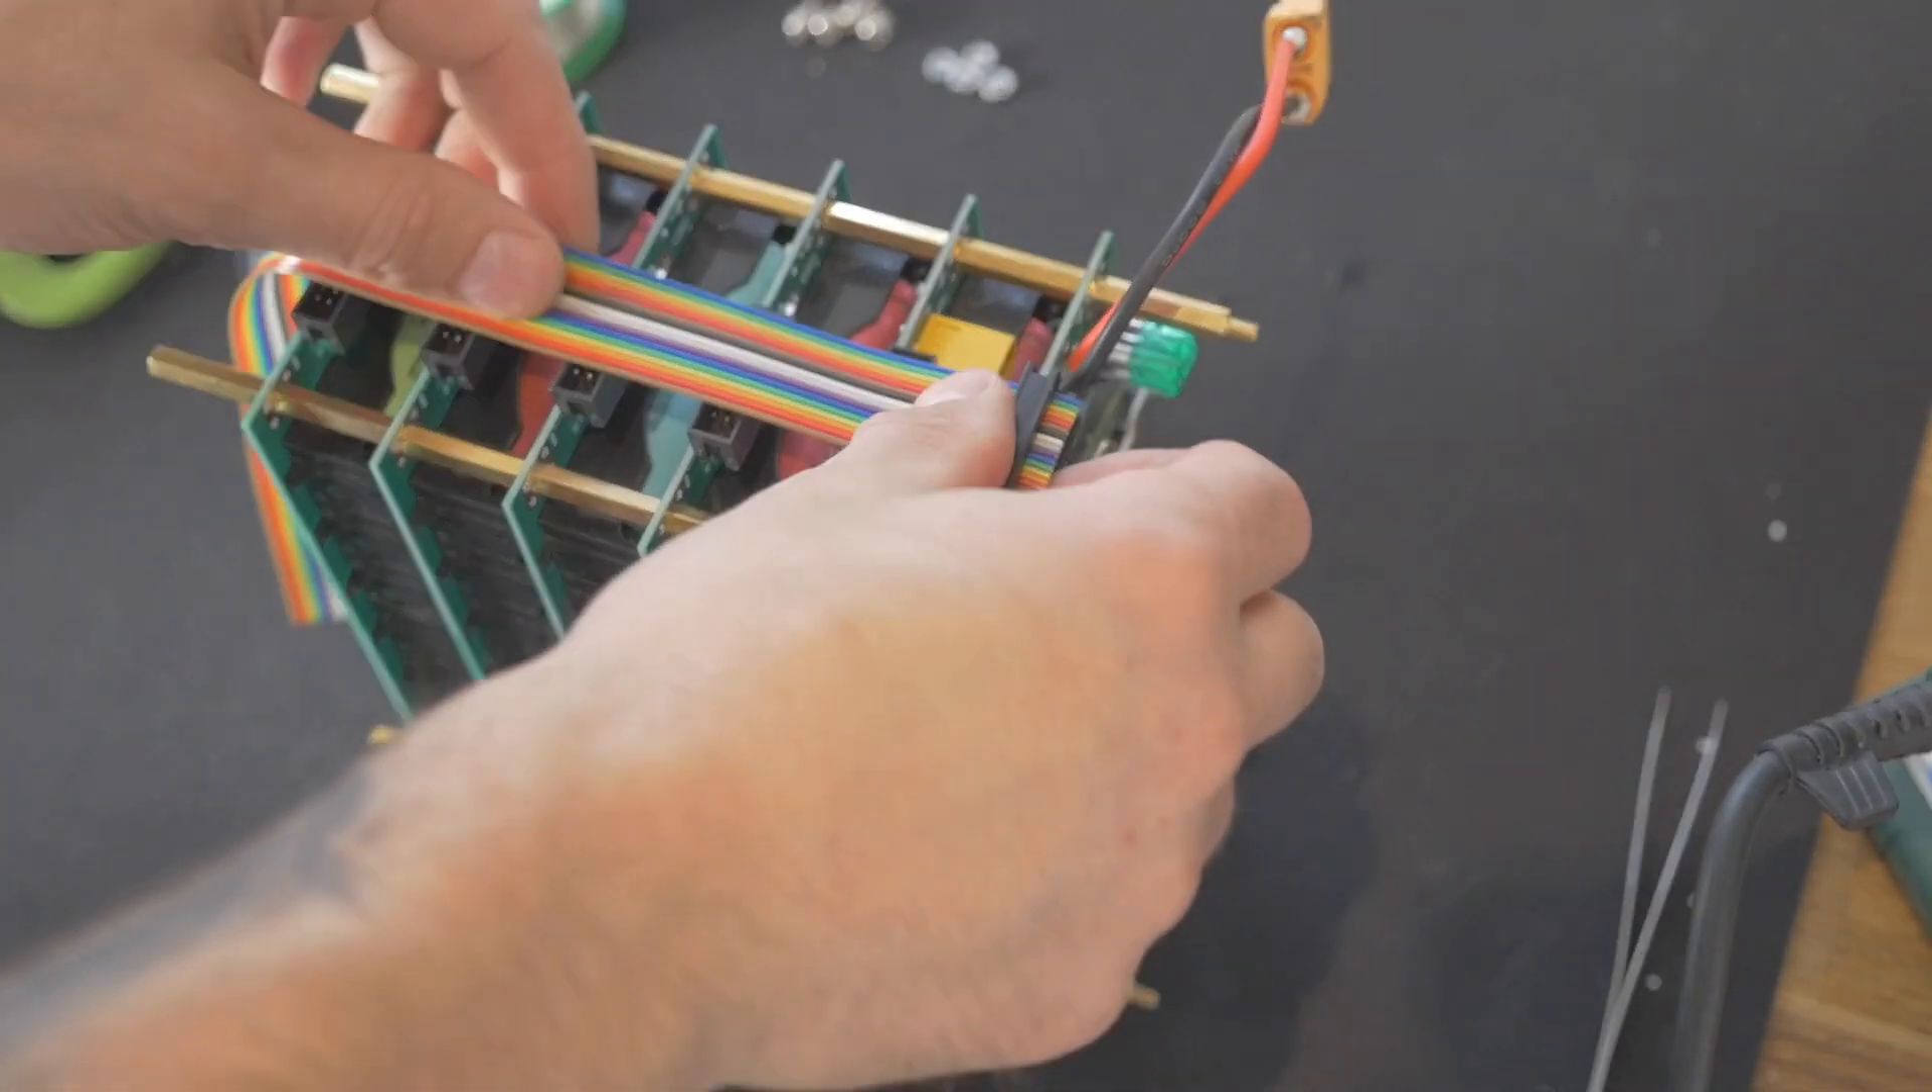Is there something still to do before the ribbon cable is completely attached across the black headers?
Yes.